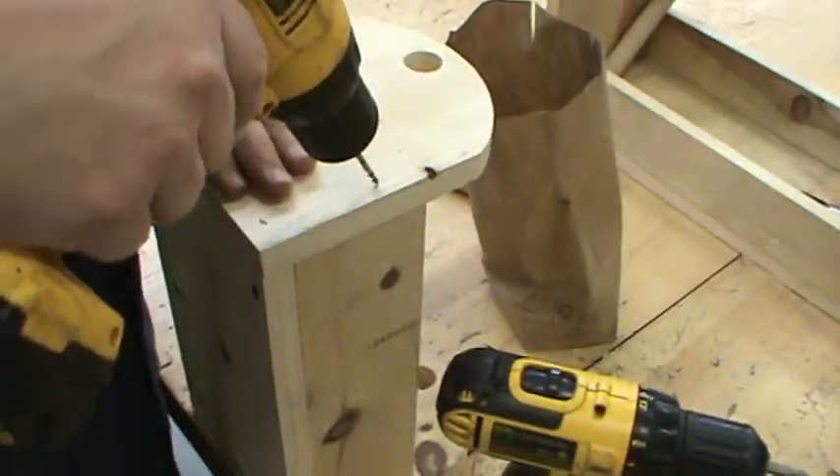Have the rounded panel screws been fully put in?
No.